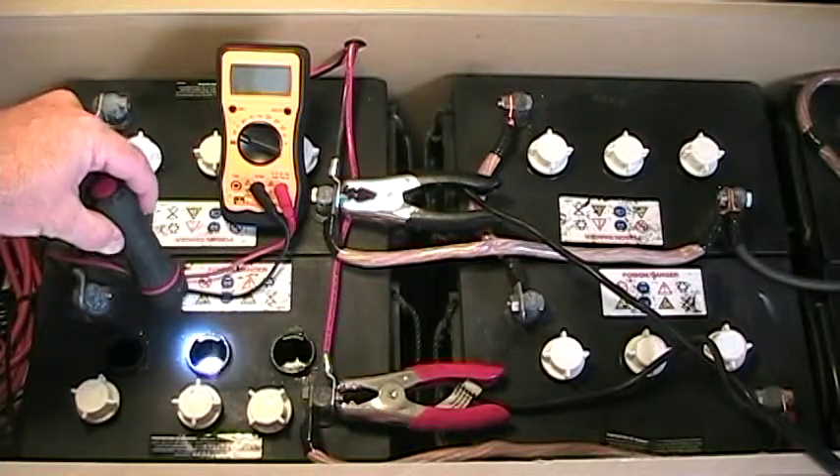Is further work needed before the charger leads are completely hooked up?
No.